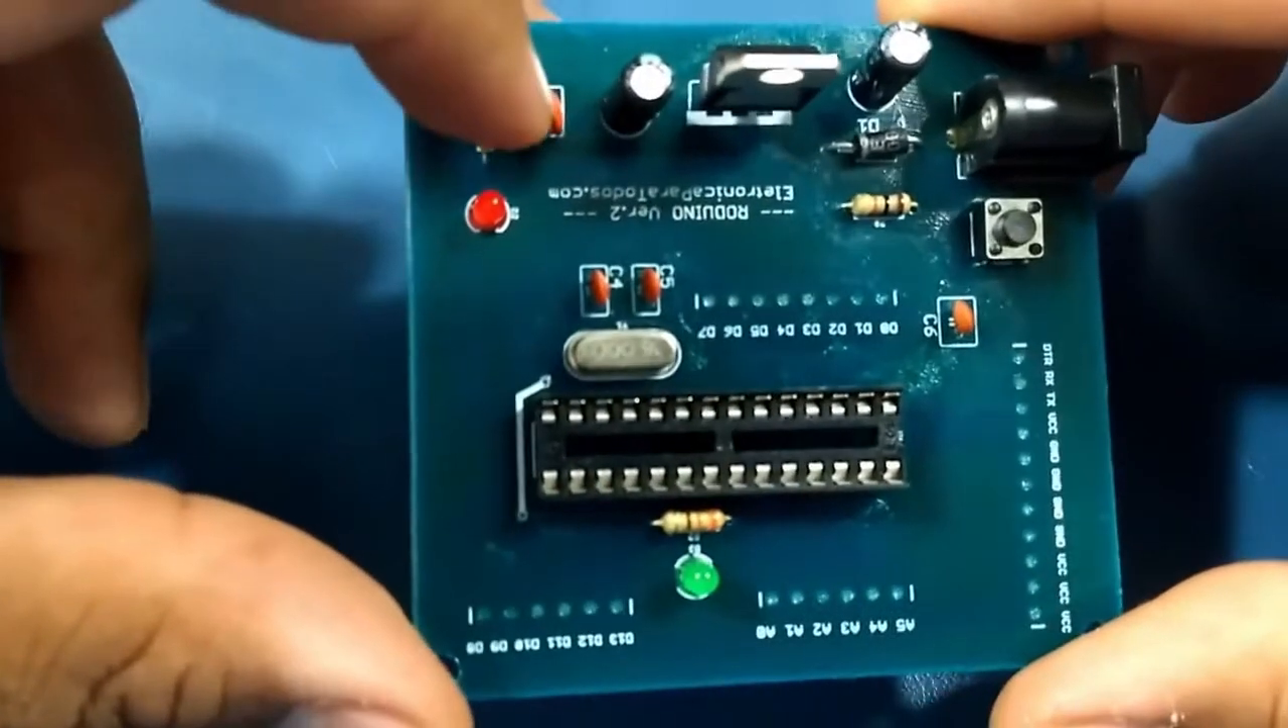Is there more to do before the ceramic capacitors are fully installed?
No.